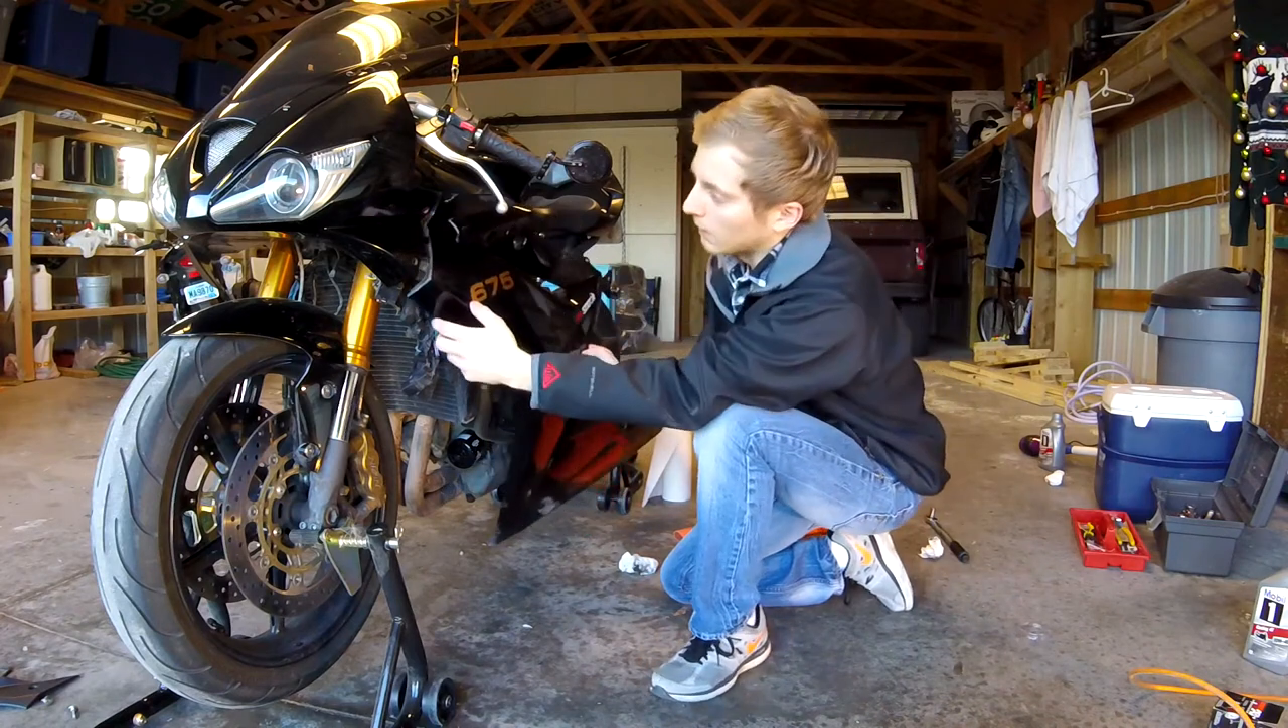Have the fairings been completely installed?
No.